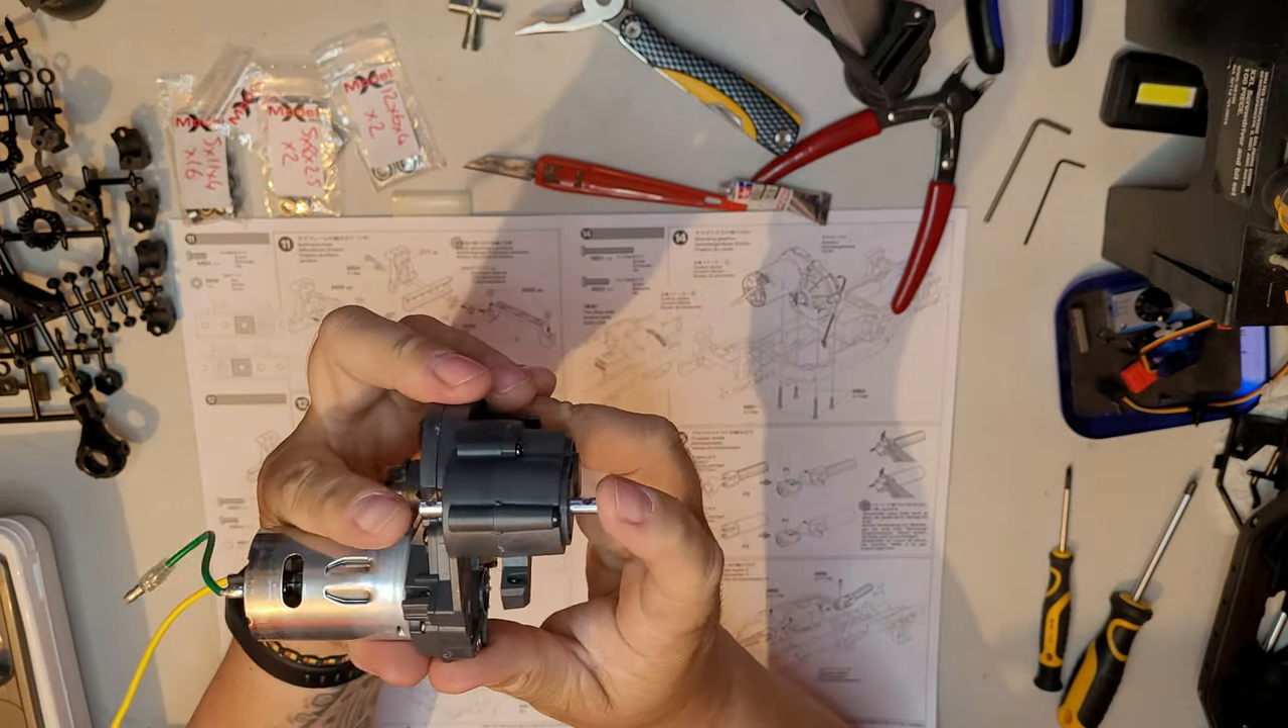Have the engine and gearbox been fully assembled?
Yes.